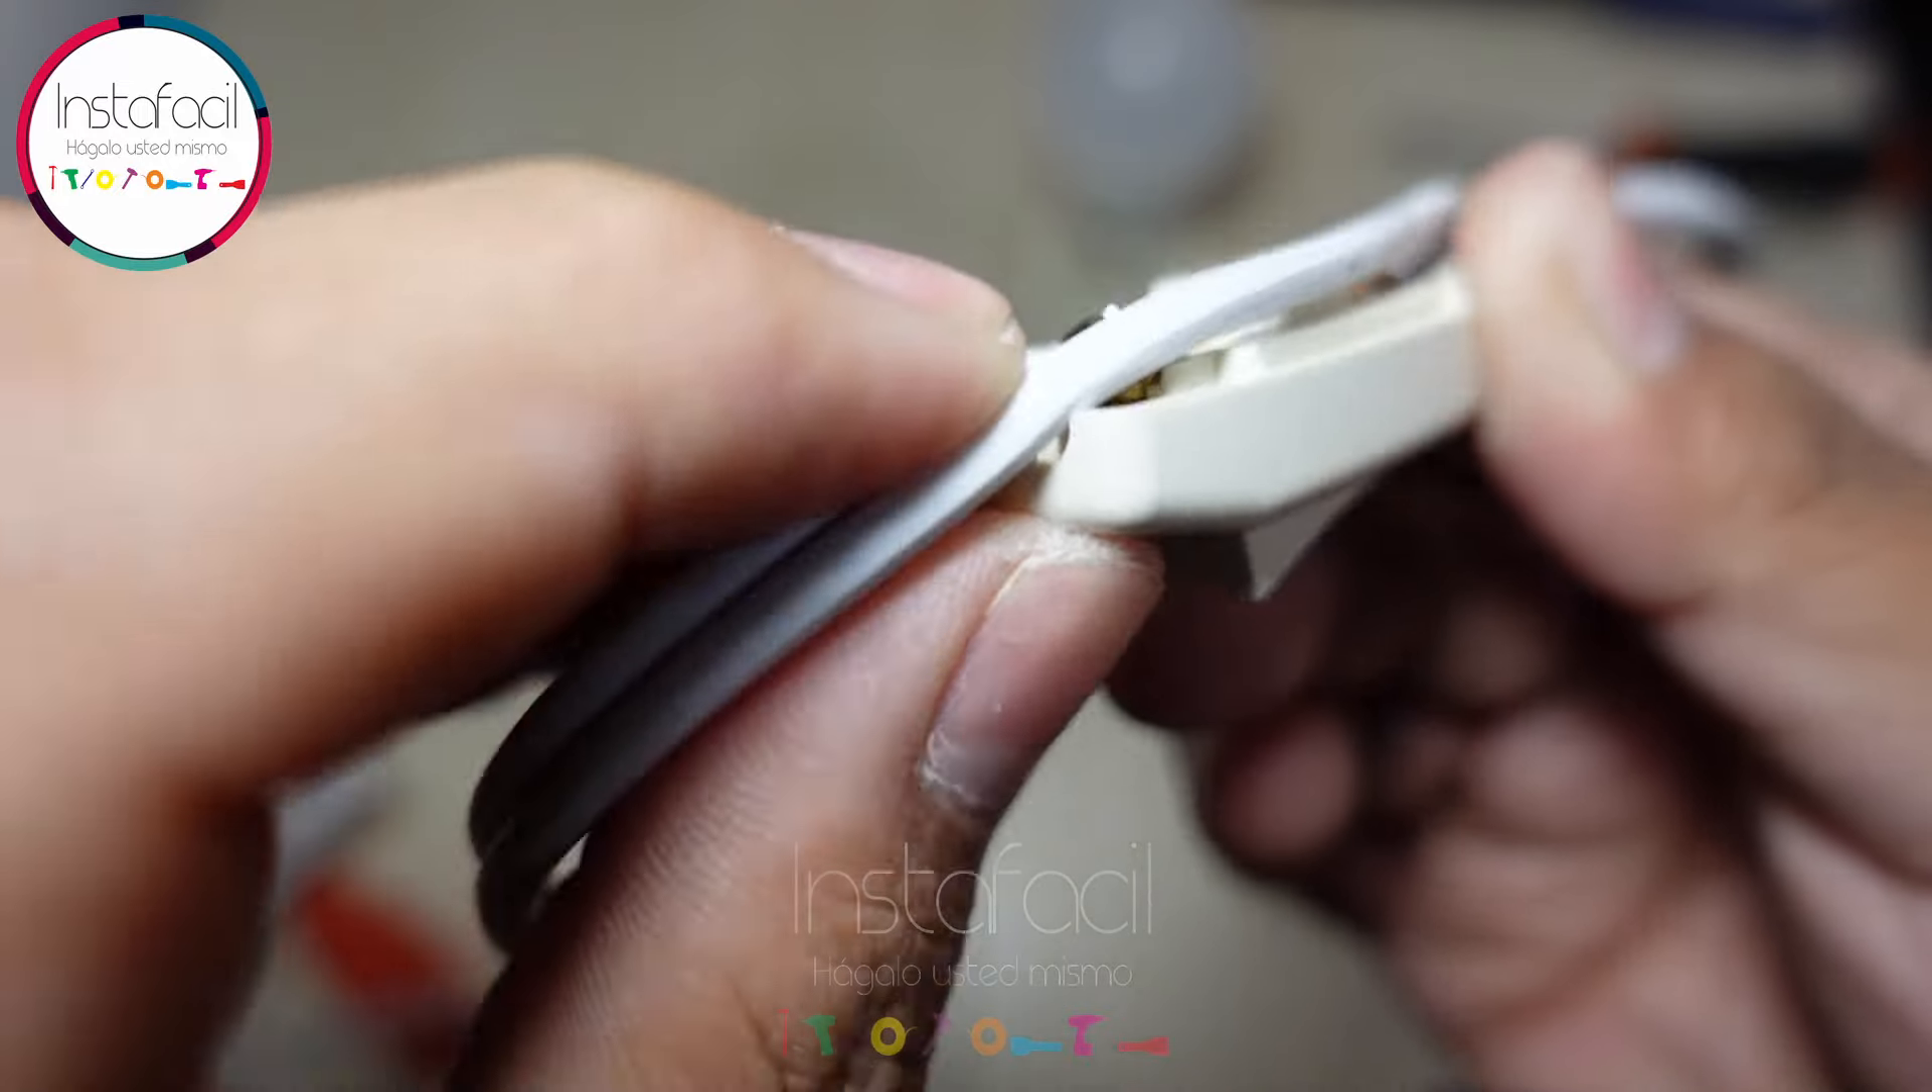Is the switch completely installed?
No.